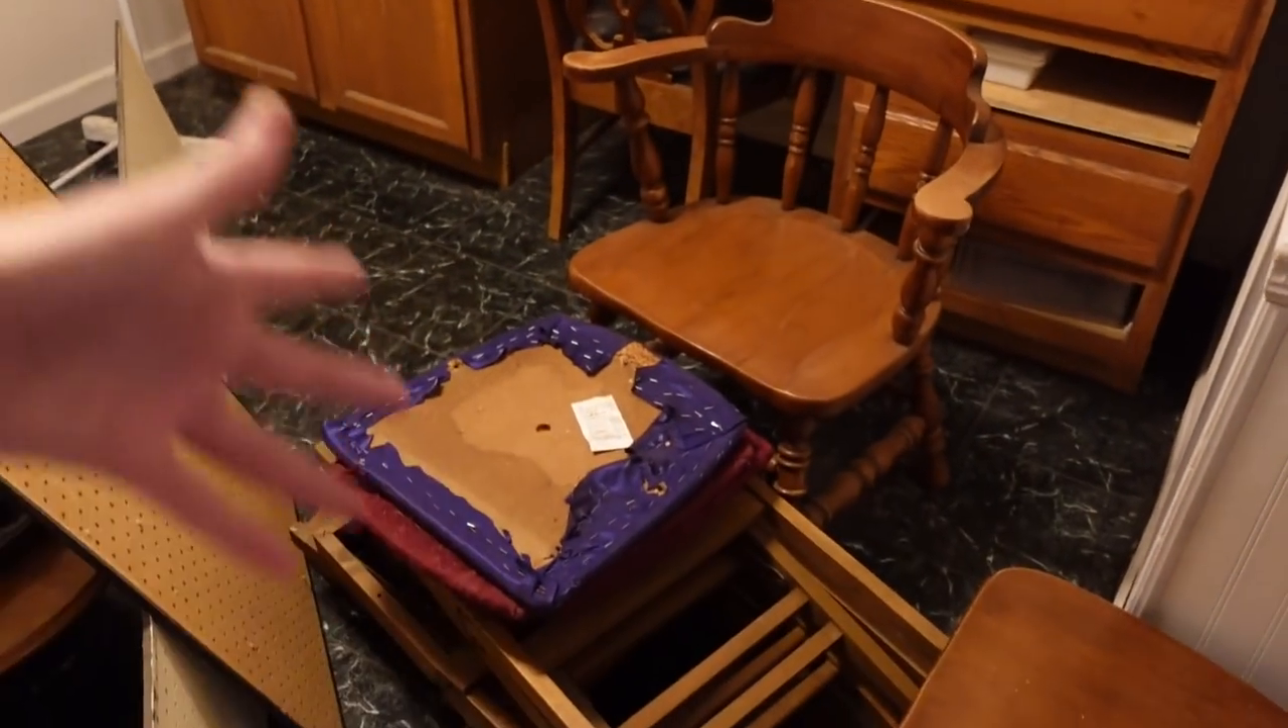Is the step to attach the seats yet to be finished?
Yes.